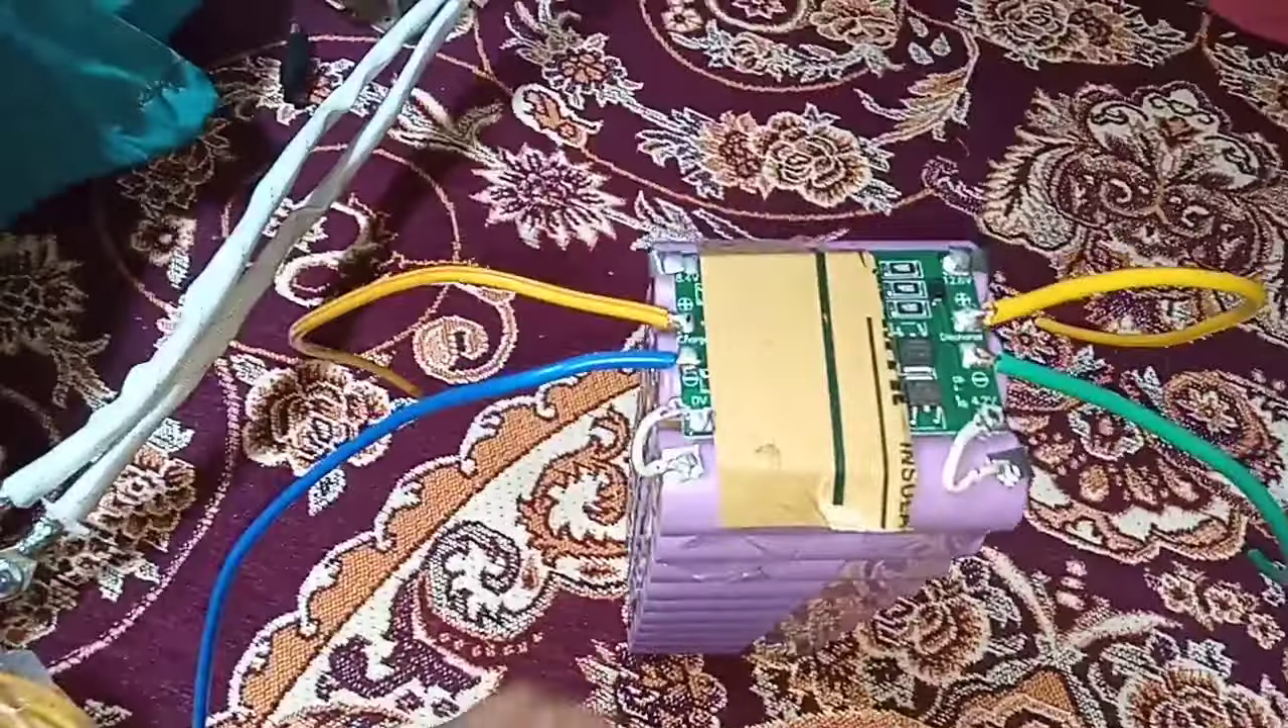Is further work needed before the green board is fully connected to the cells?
No.